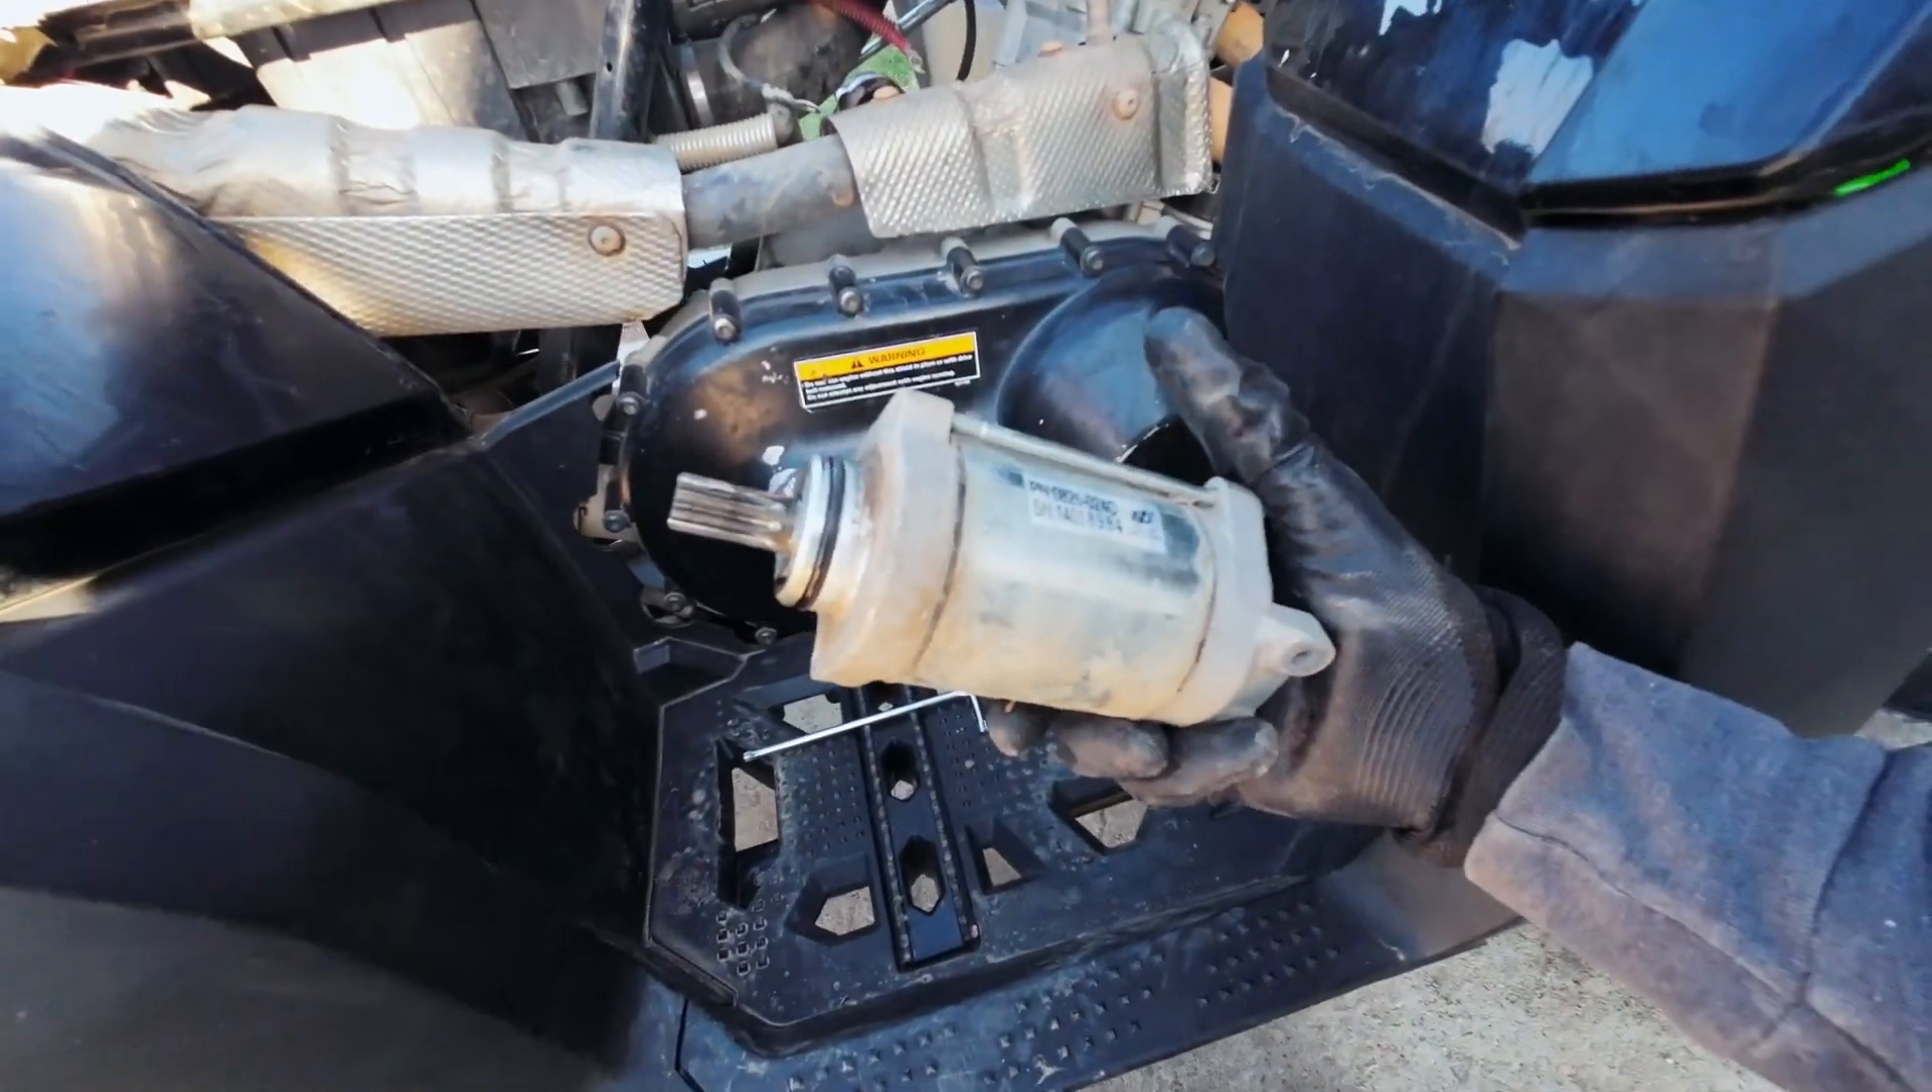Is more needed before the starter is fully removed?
No.